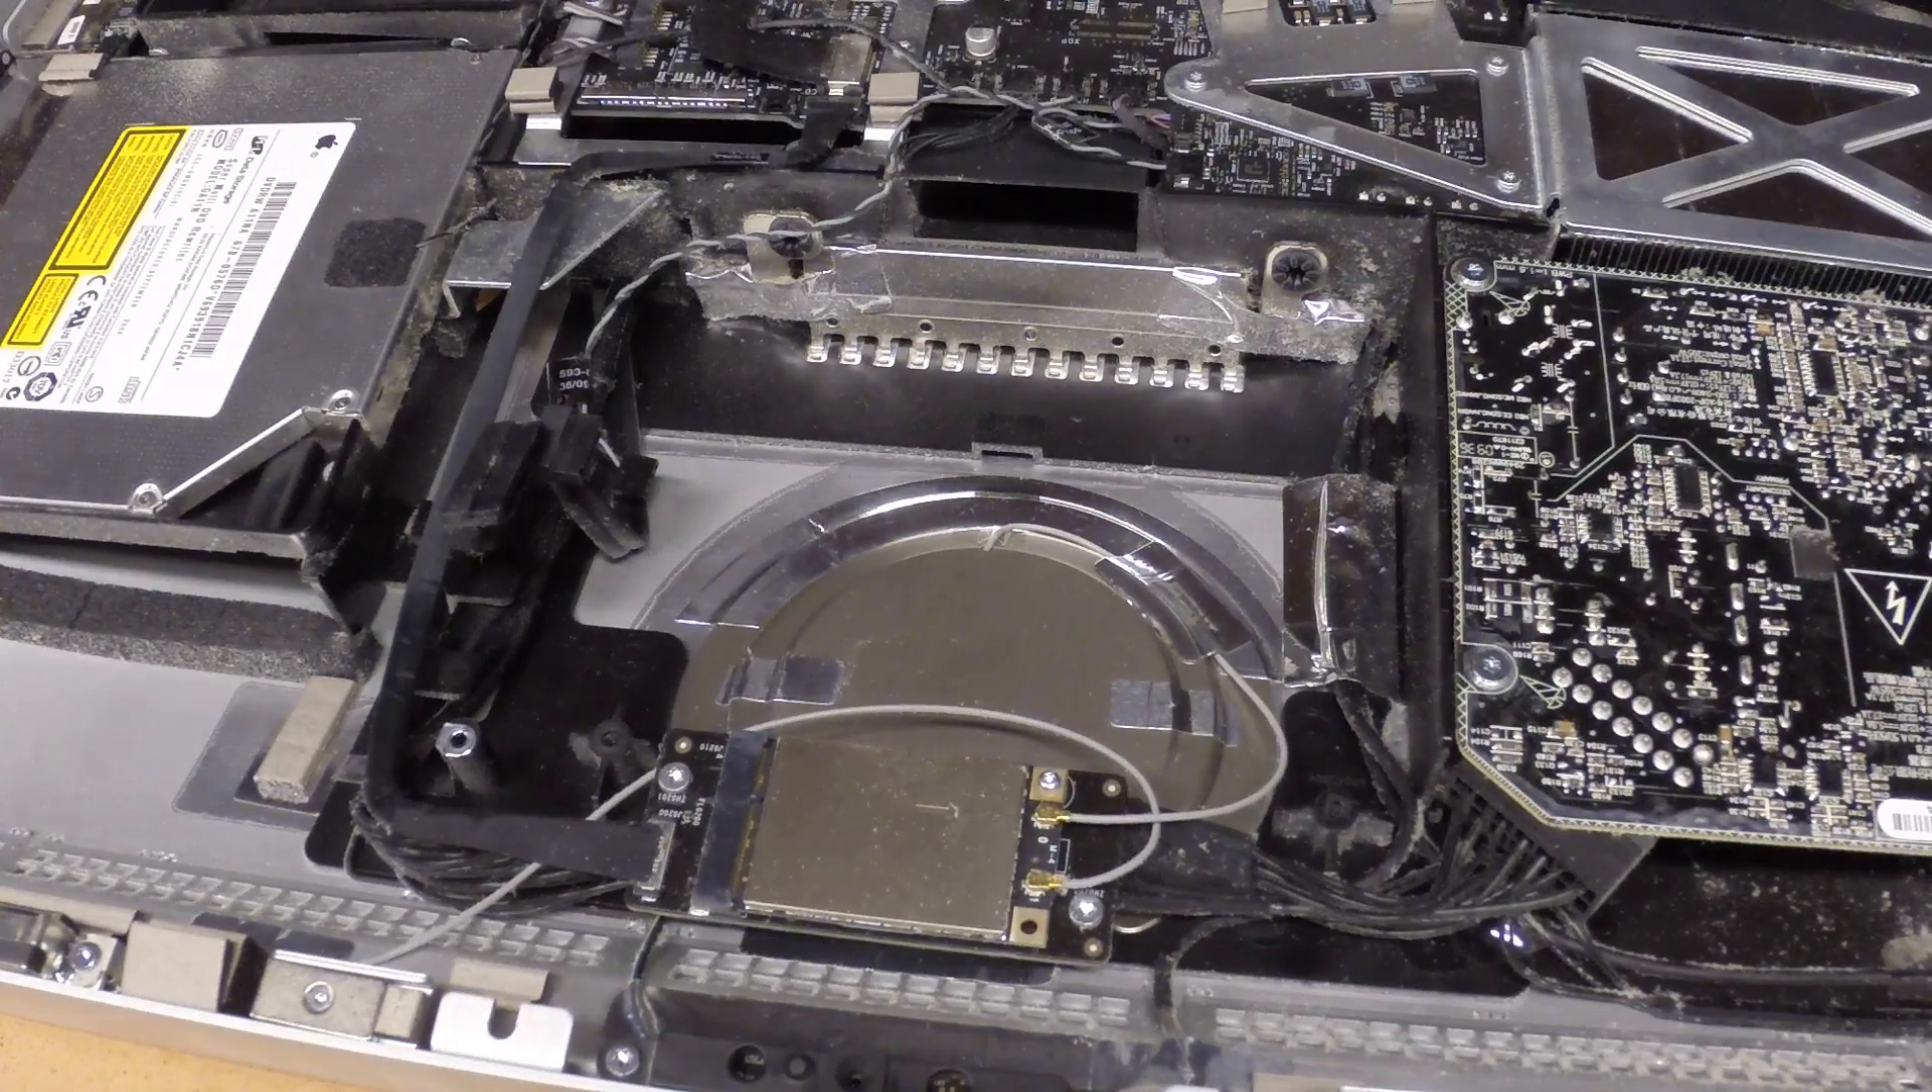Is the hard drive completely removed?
Yes.